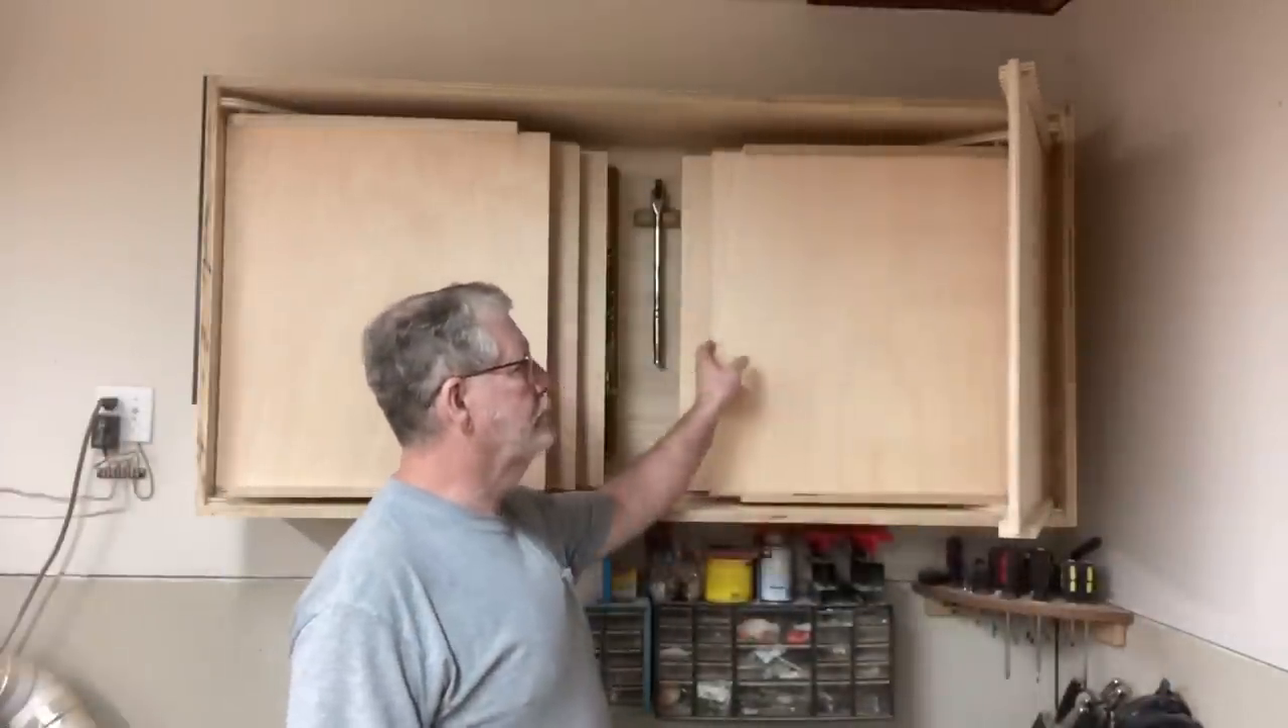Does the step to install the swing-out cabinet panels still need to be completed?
No.